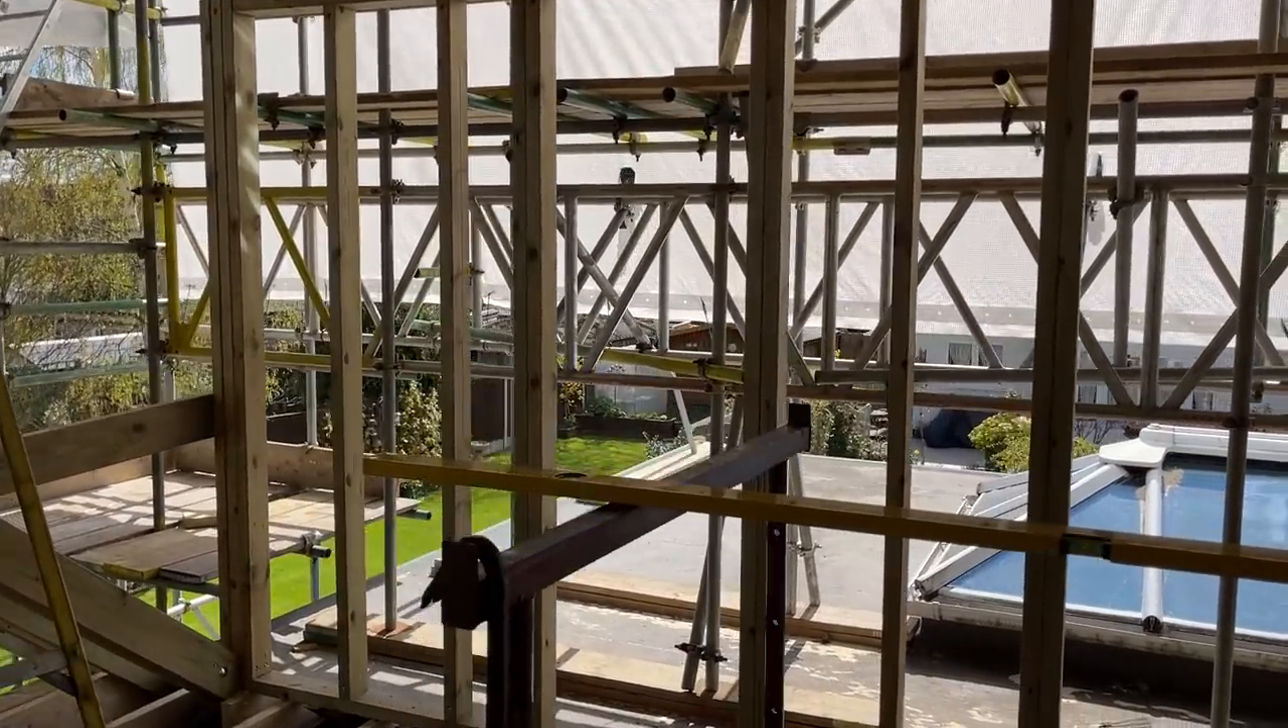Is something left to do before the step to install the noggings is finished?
Yes.